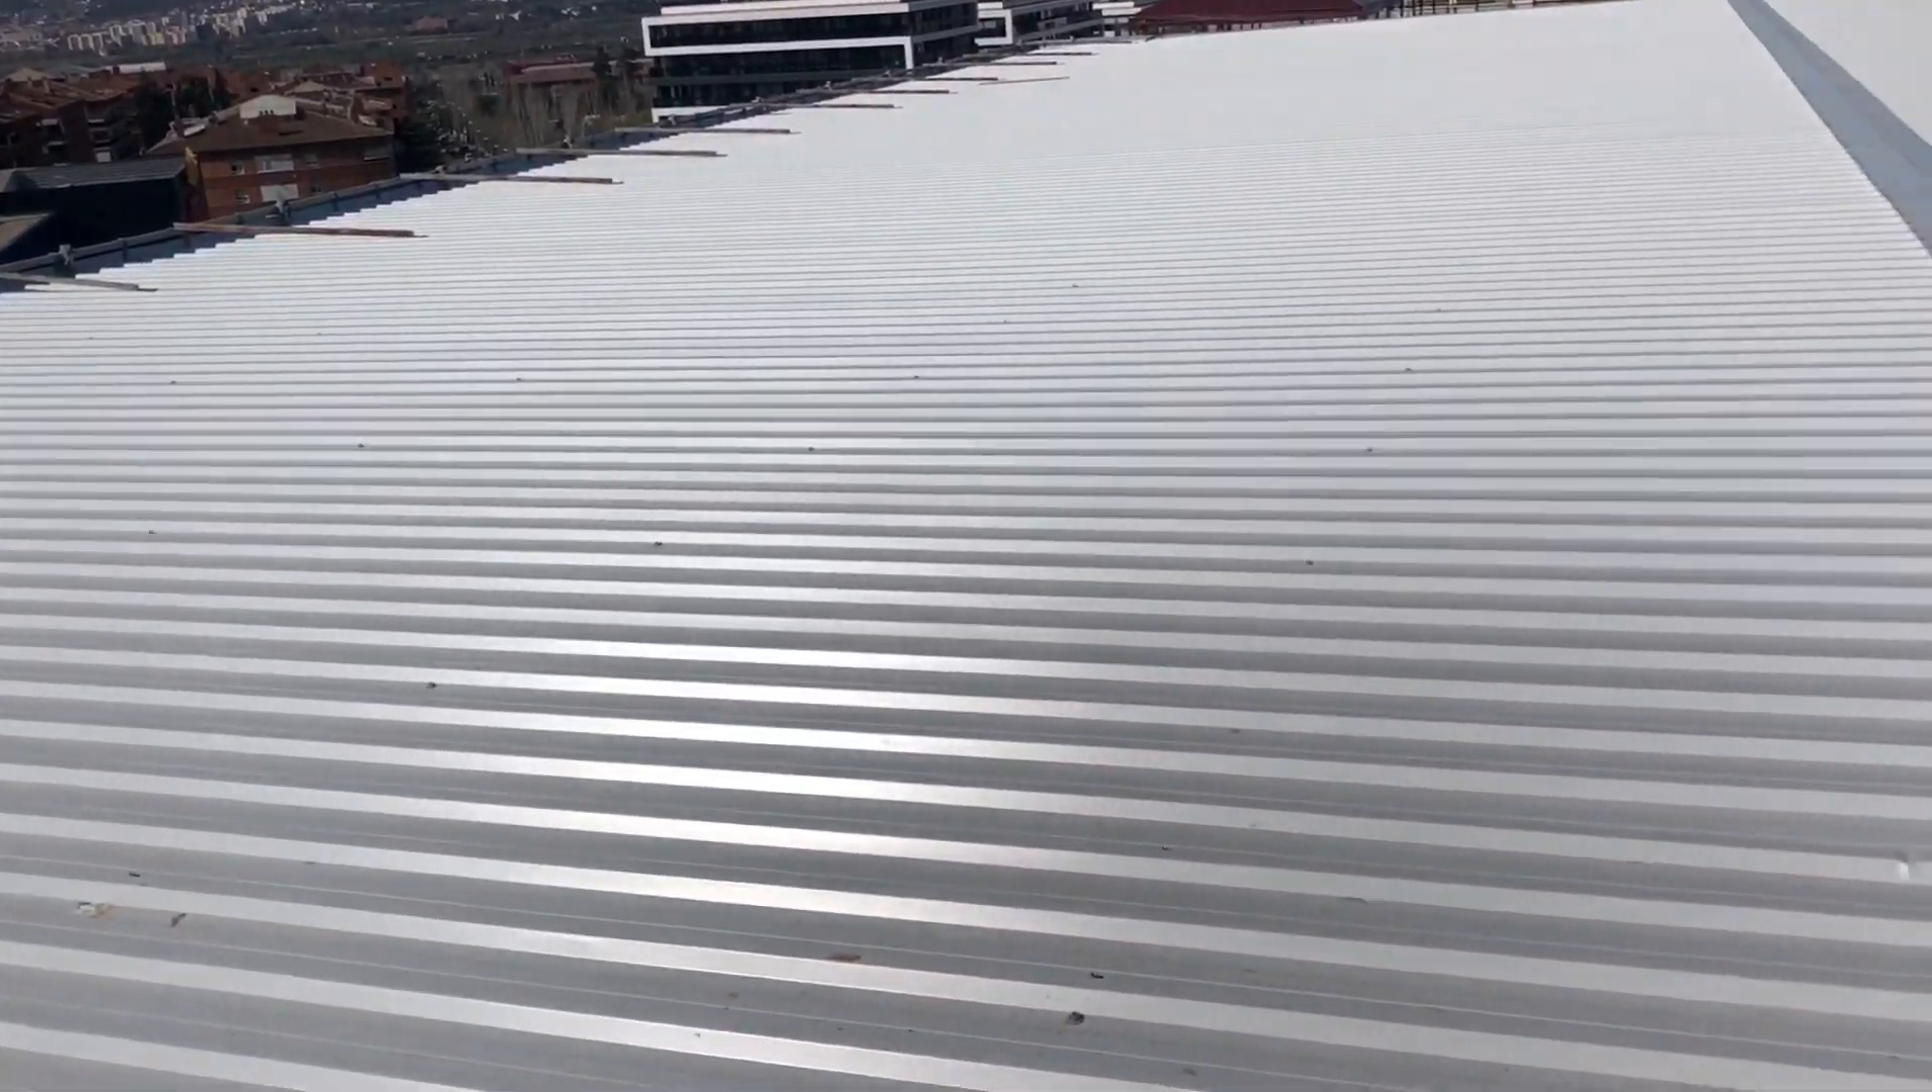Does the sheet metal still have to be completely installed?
No.